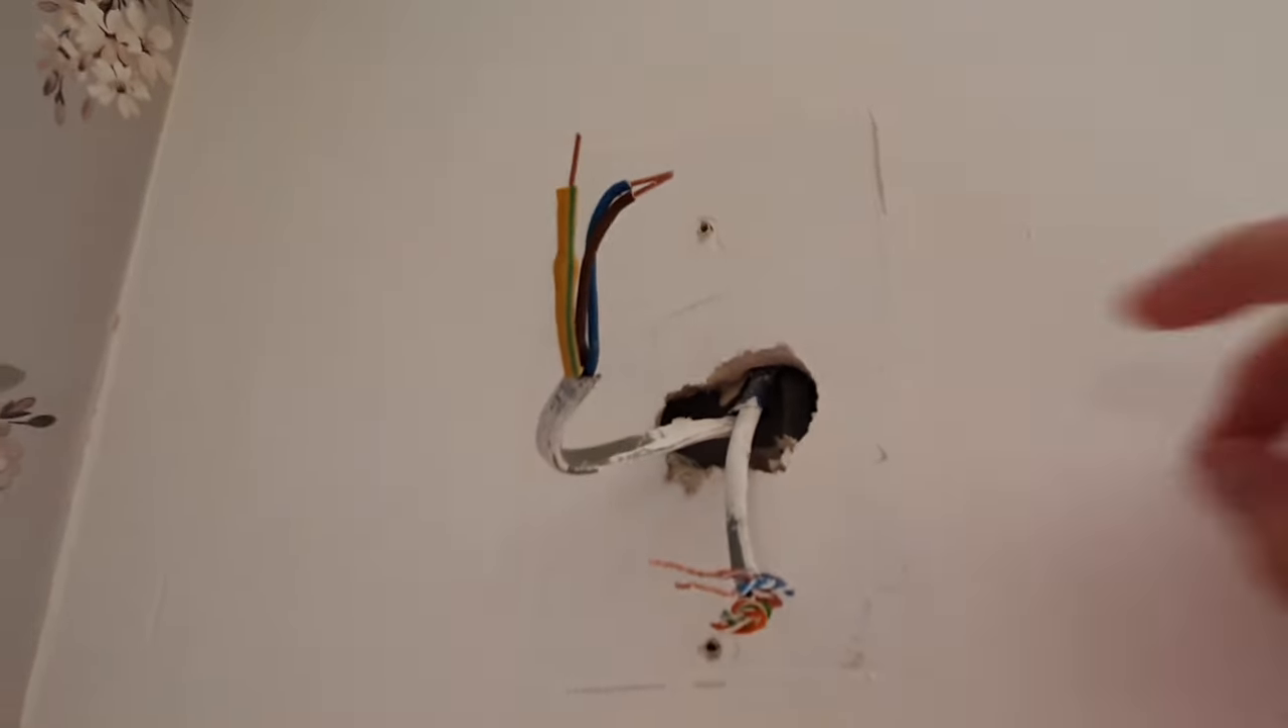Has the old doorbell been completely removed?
Yes.